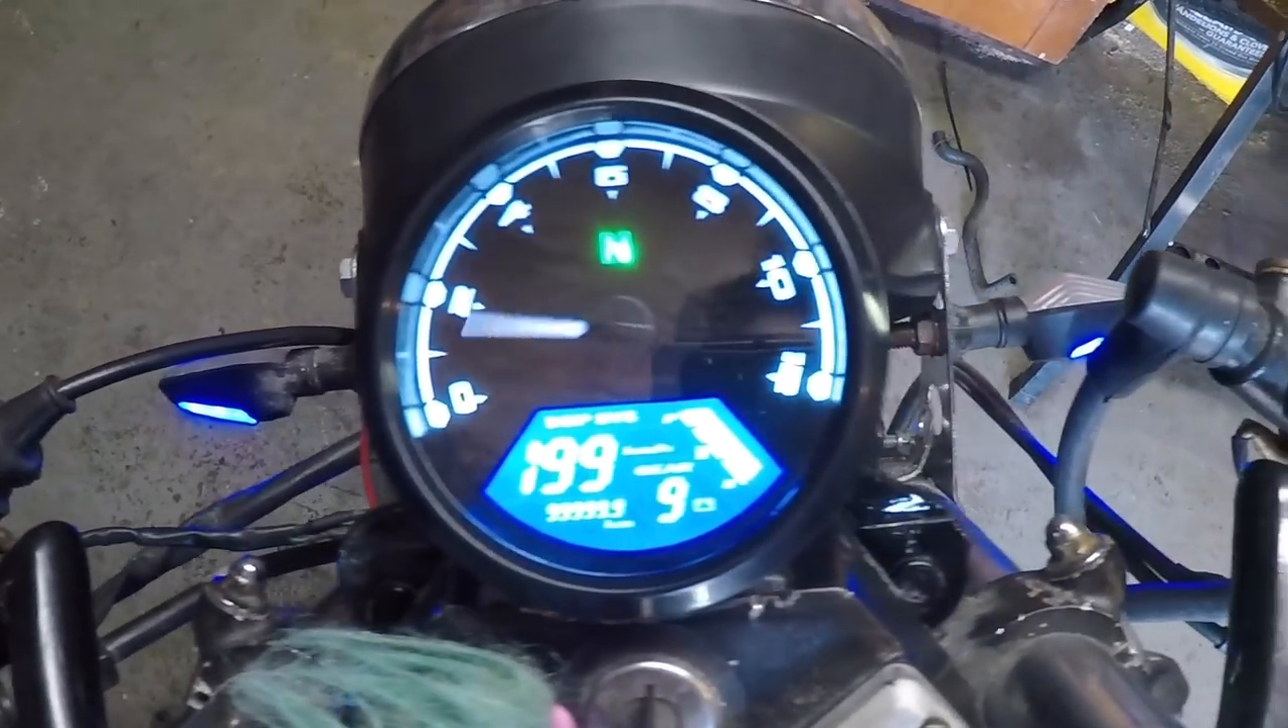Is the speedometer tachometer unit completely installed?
Yes.